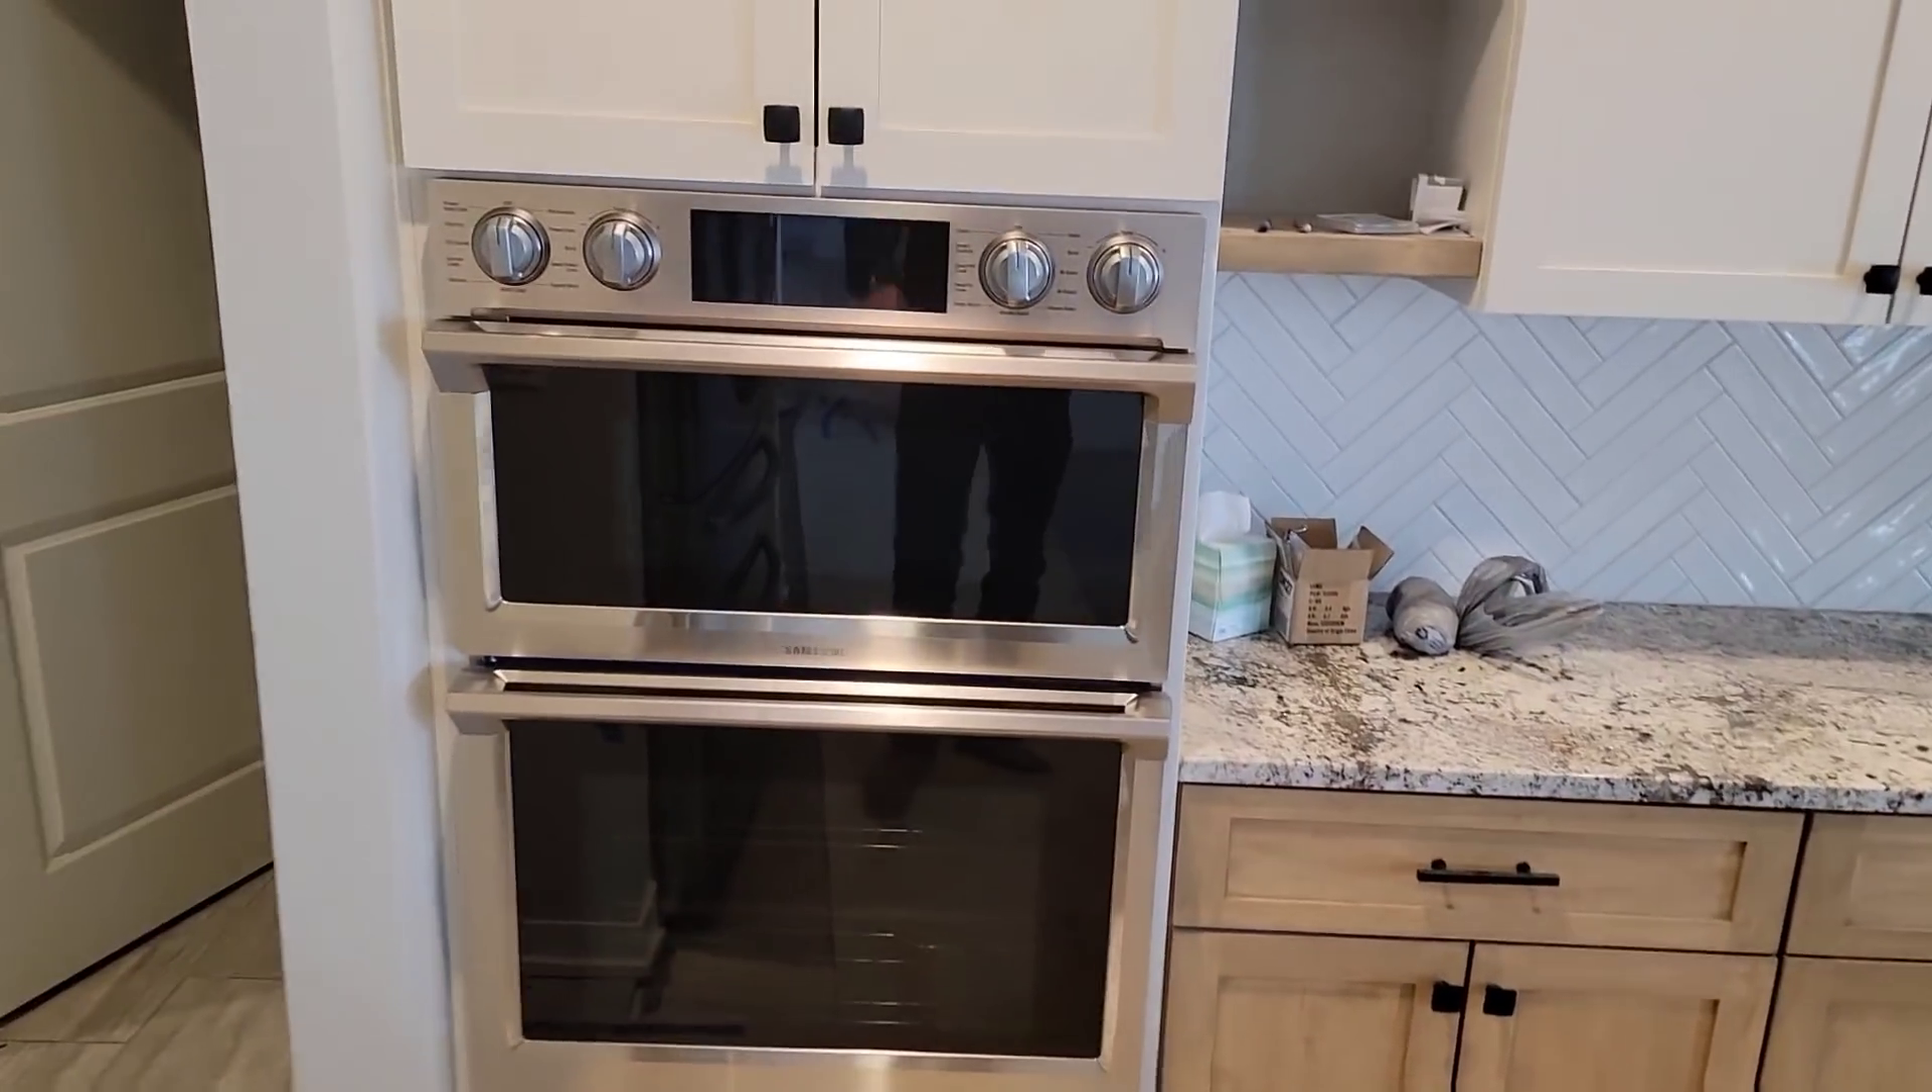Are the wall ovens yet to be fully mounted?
No.